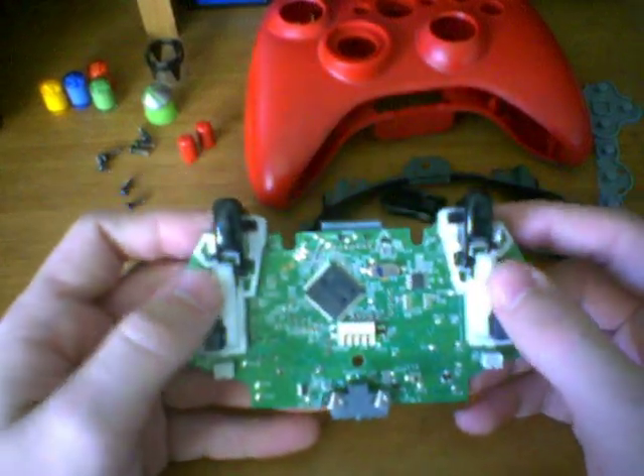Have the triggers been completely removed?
No.